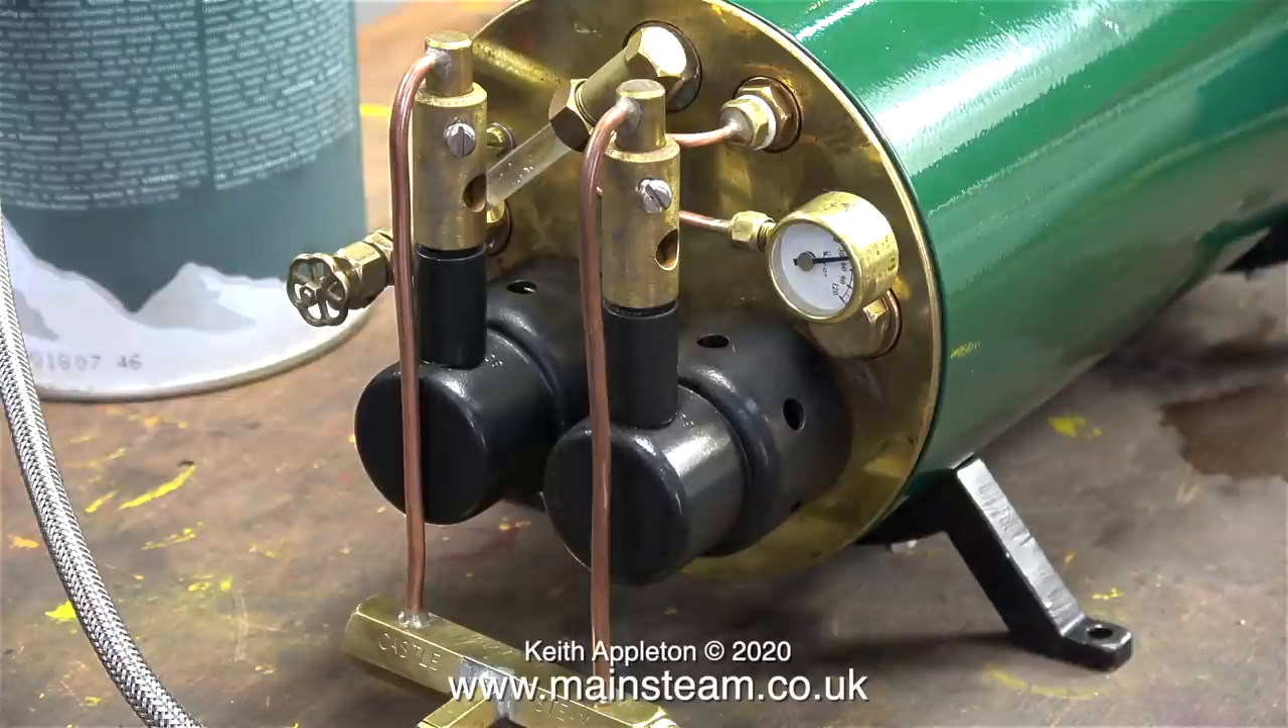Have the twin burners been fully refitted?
Yes.